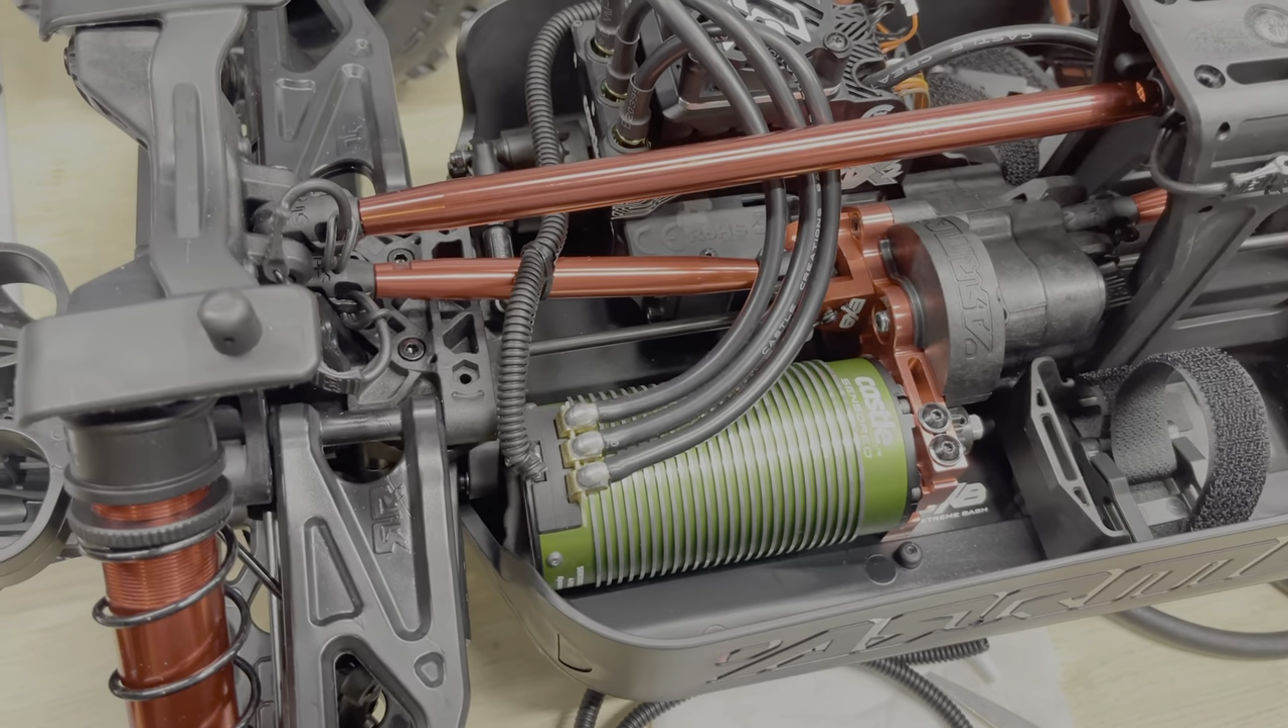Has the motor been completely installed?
Yes.